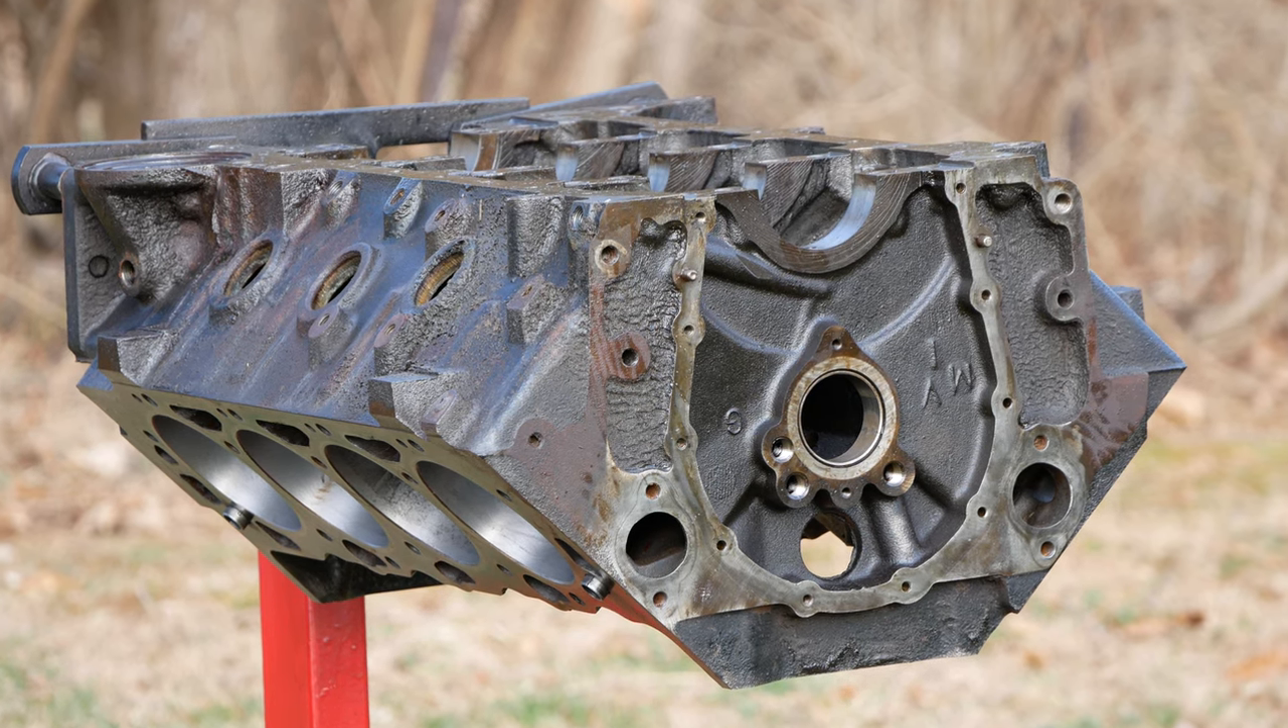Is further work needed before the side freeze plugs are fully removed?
No.